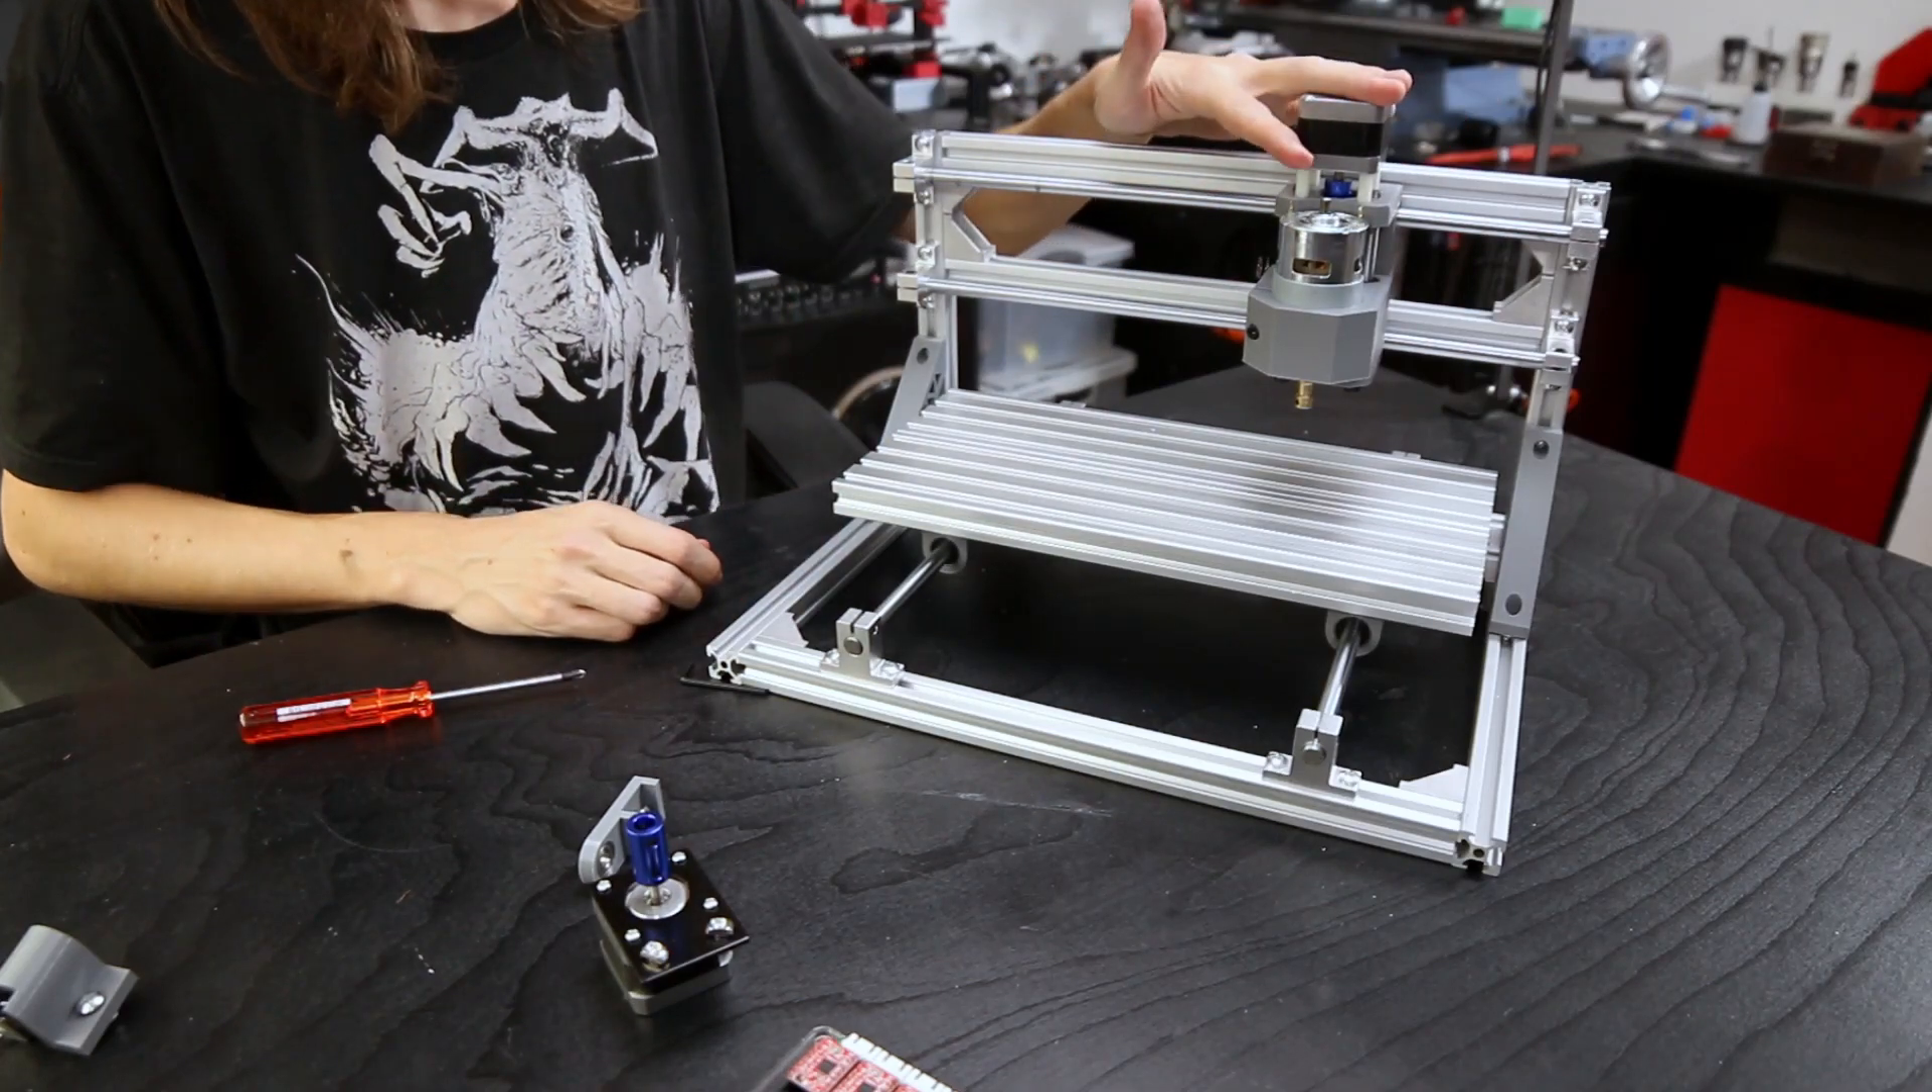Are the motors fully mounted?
No.